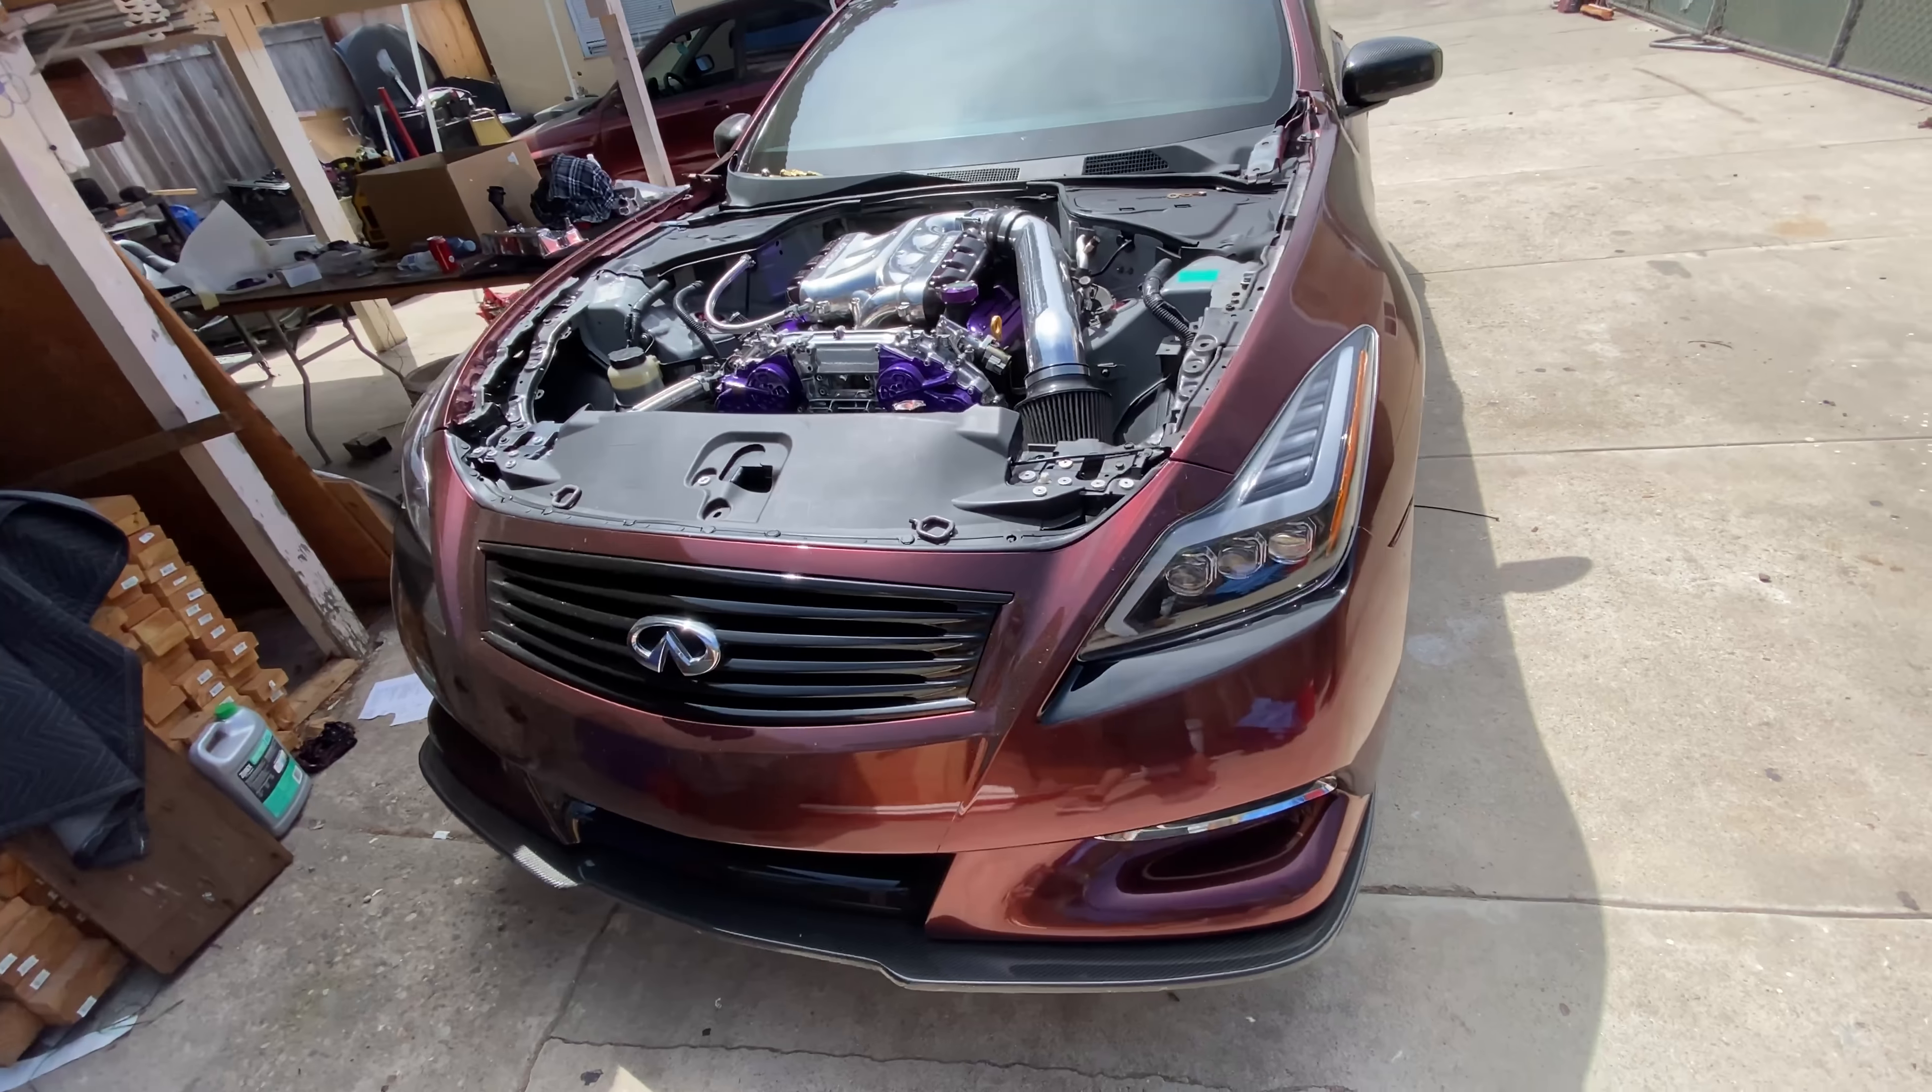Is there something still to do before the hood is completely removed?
No.